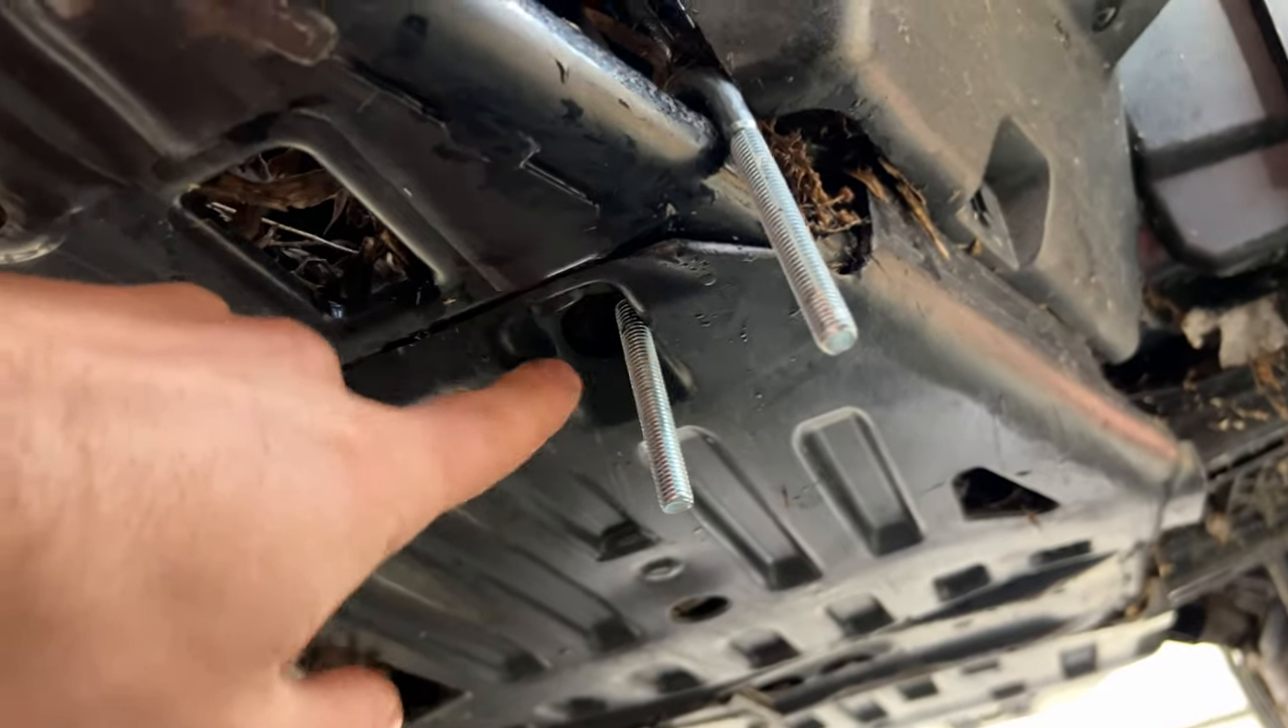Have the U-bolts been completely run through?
Yes.